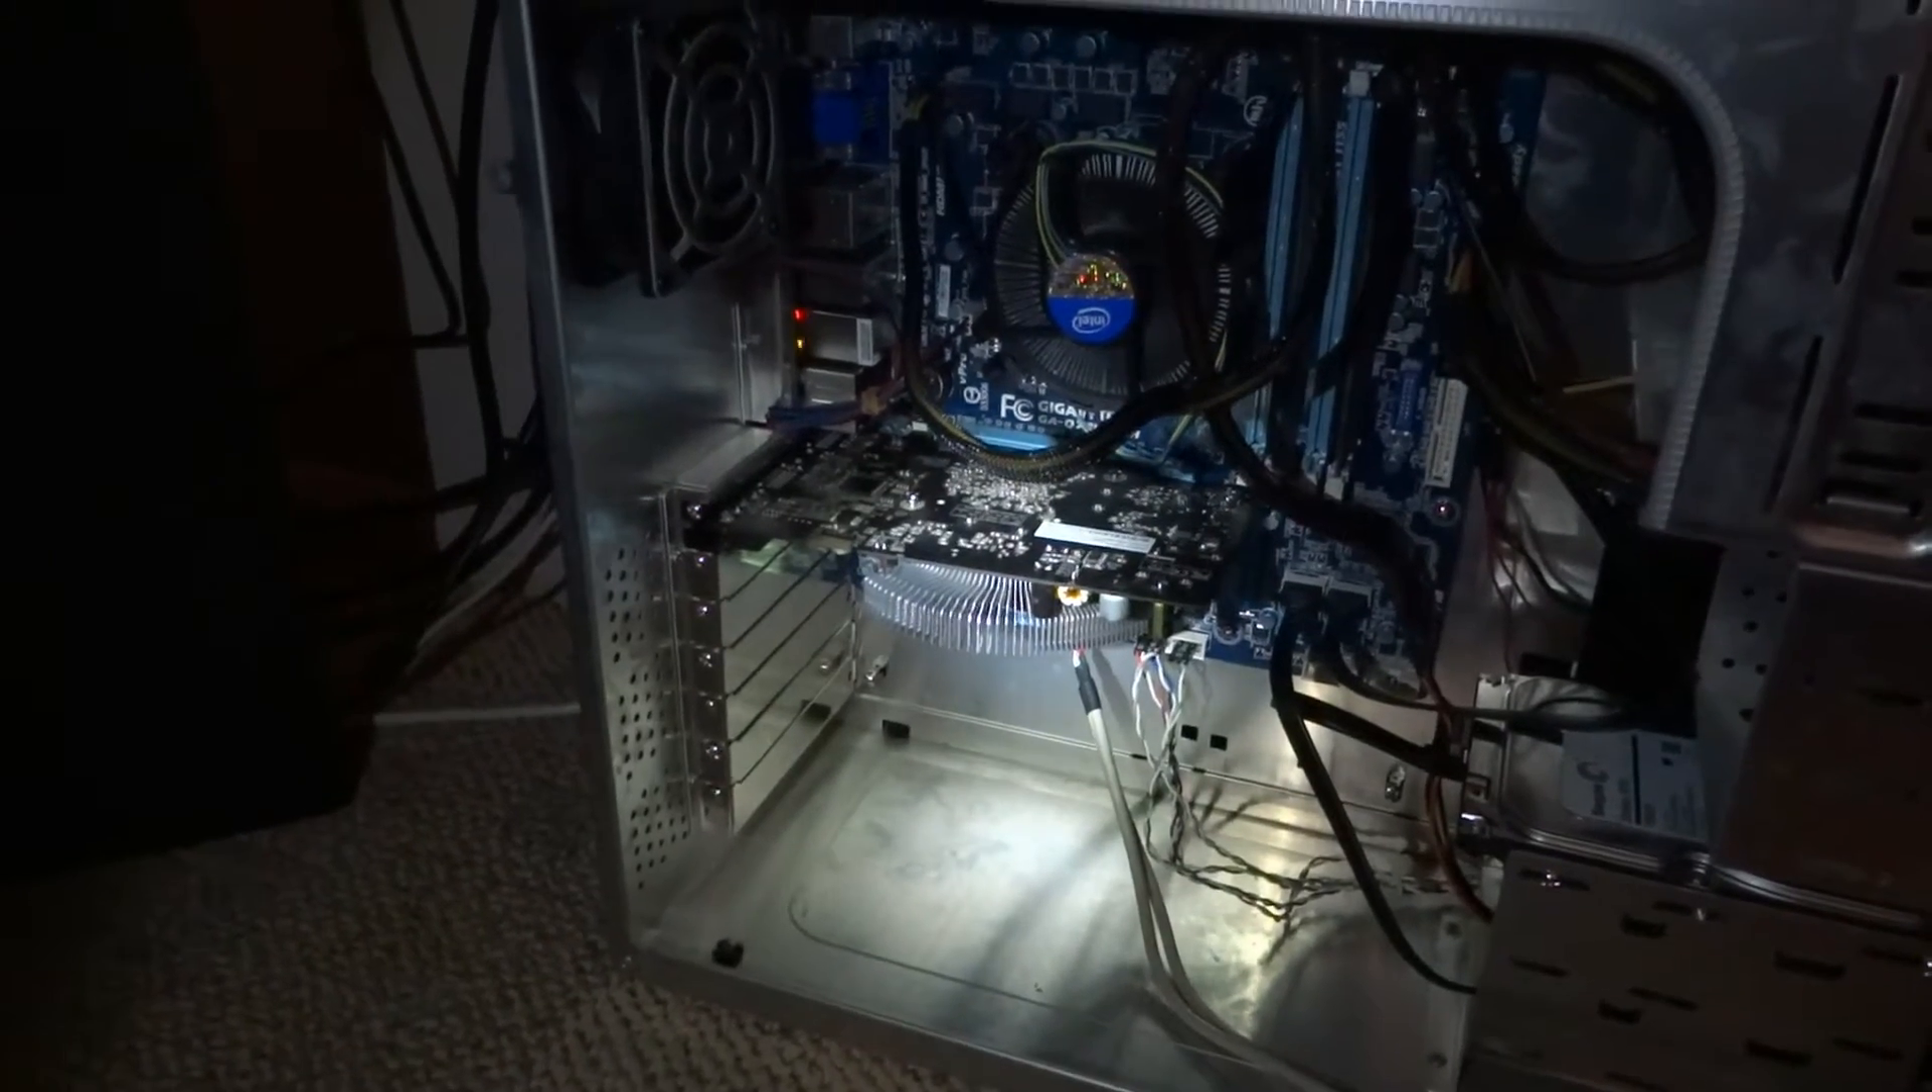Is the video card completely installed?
Yes.